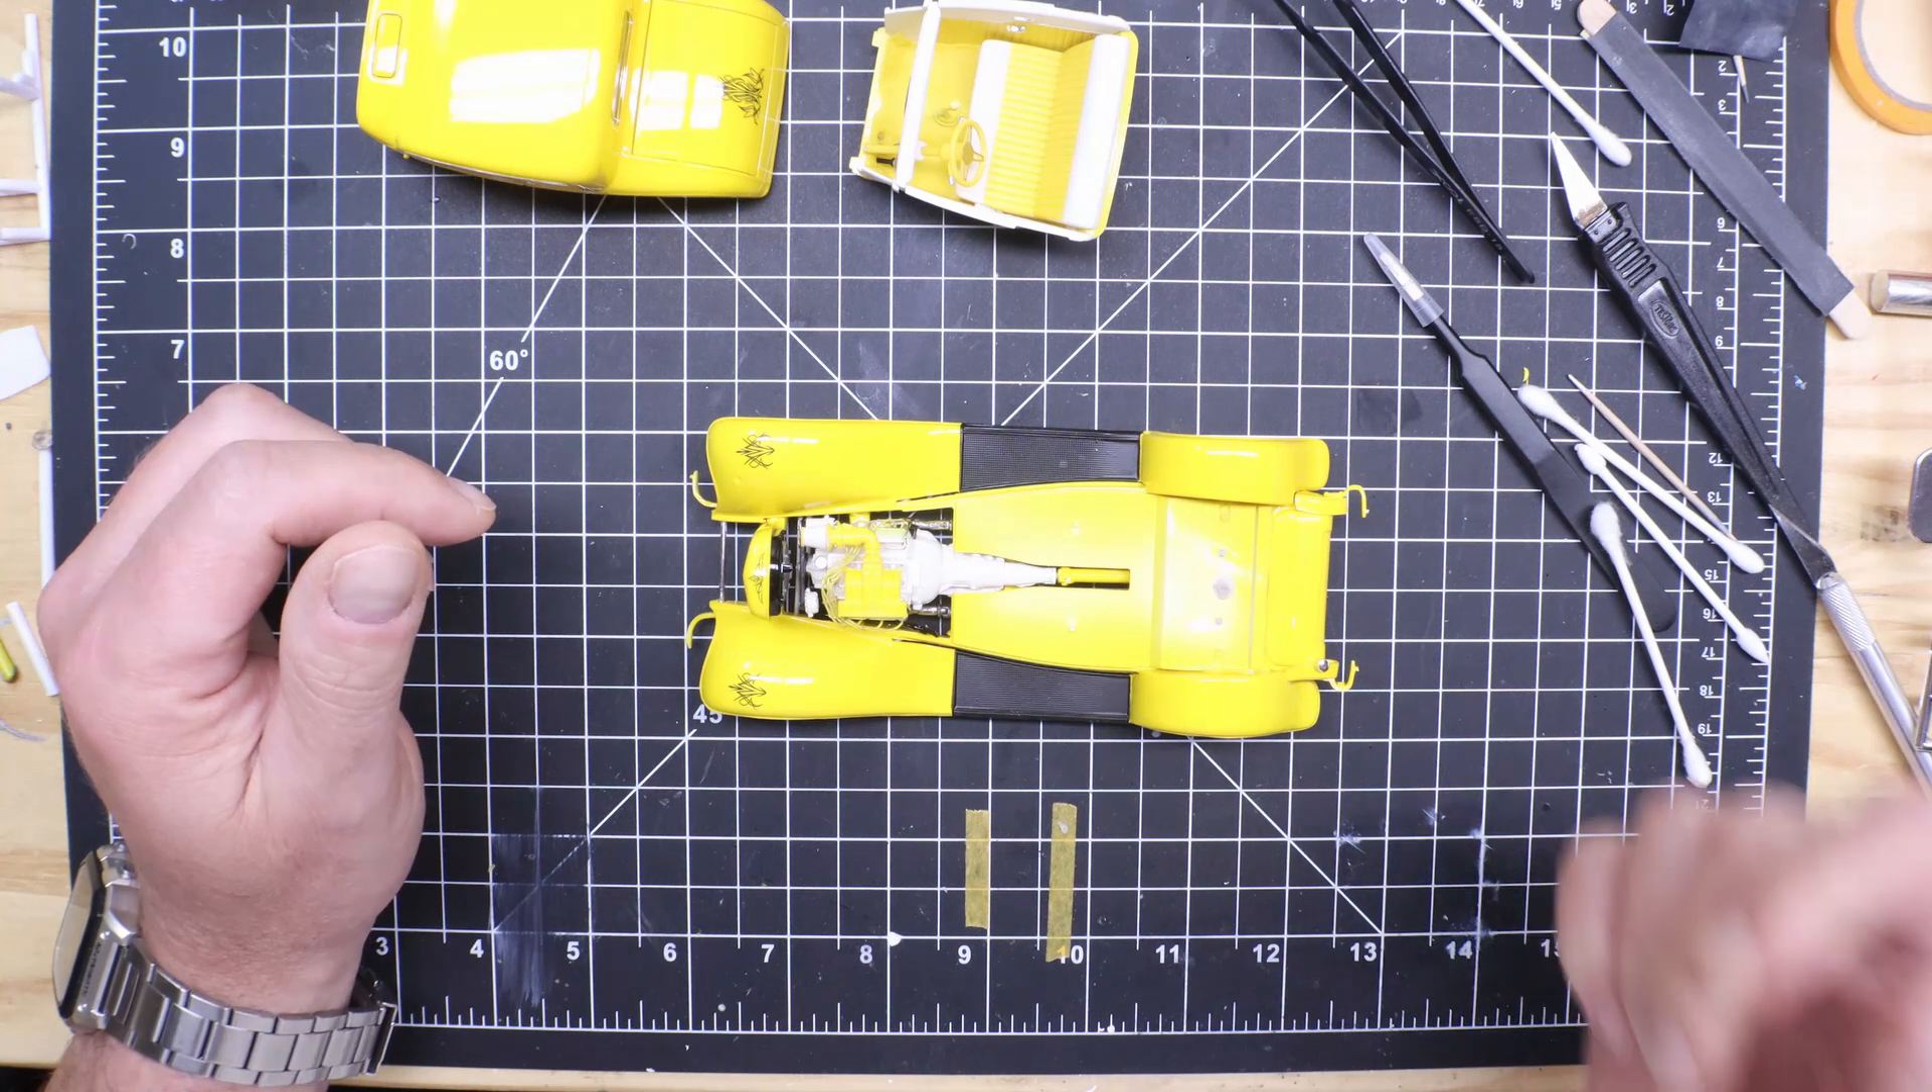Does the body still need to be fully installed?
Yes.